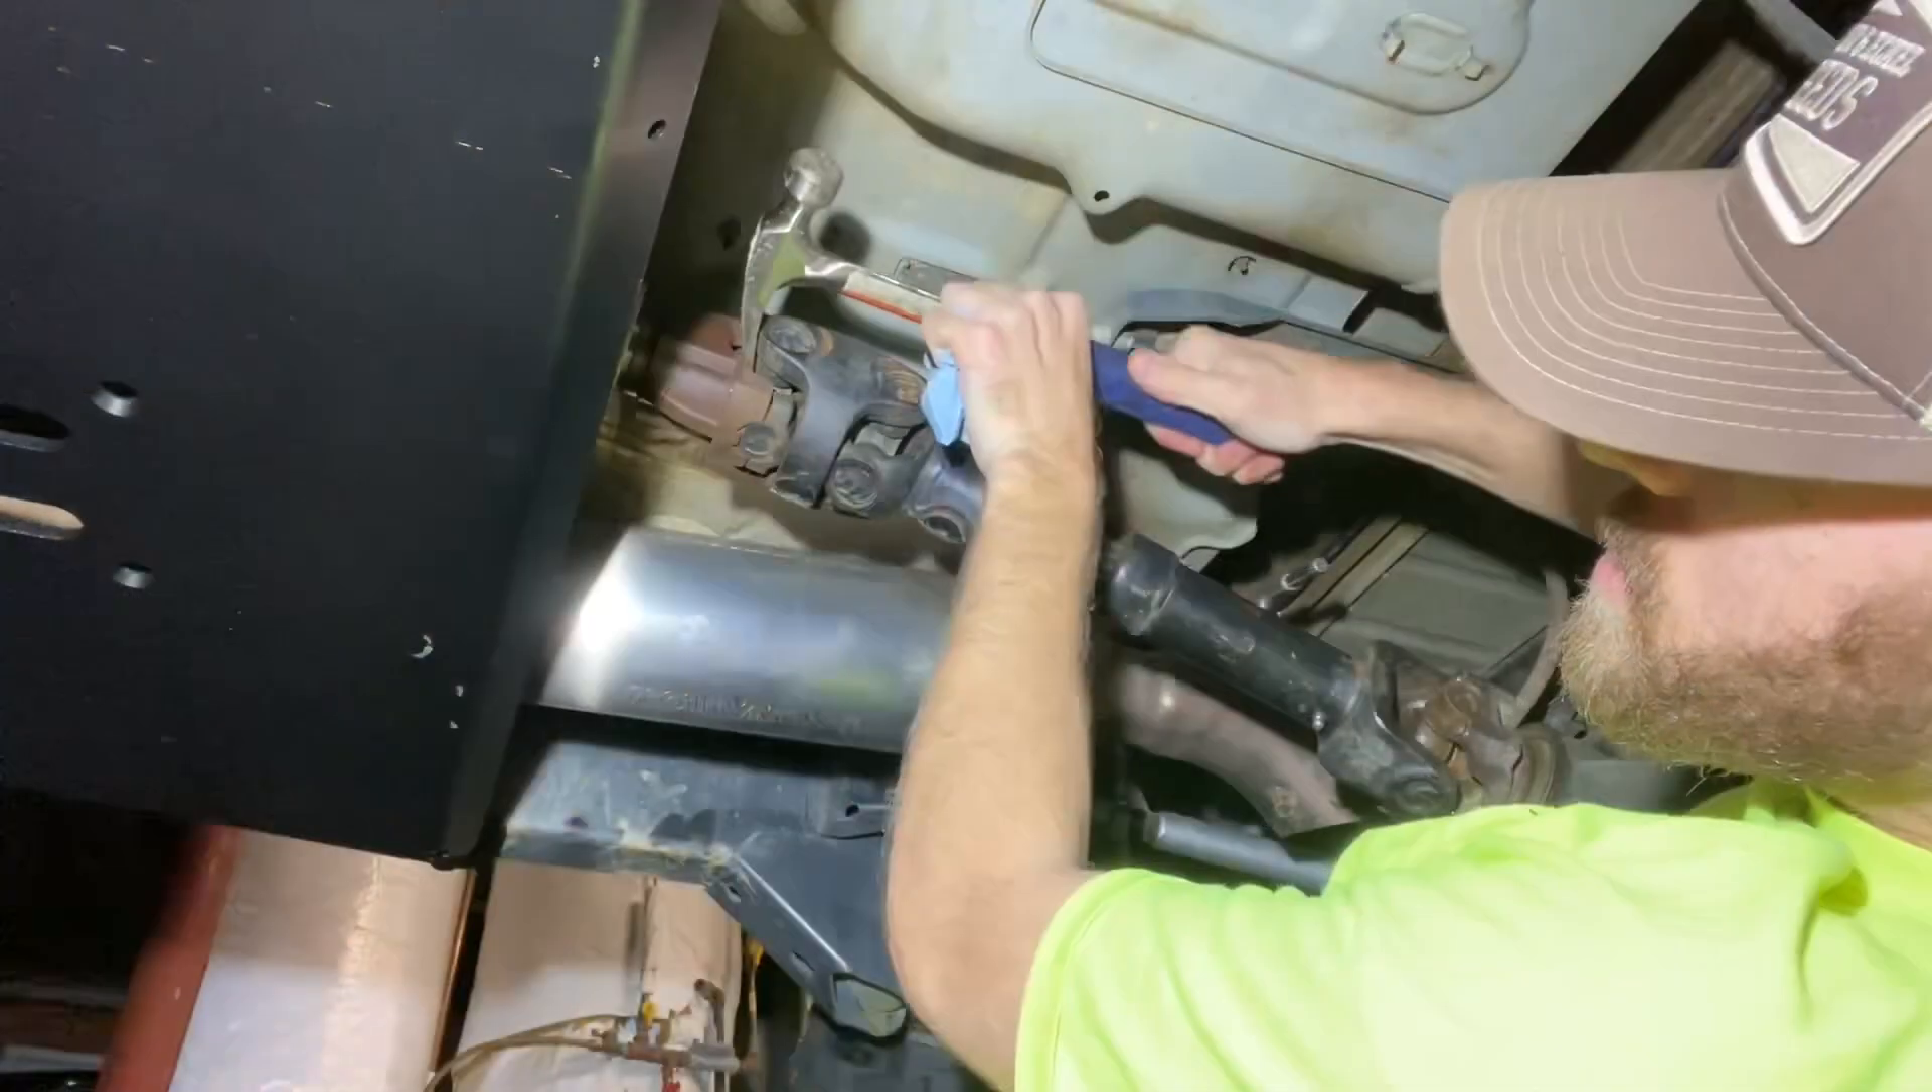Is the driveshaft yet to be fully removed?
Yes.